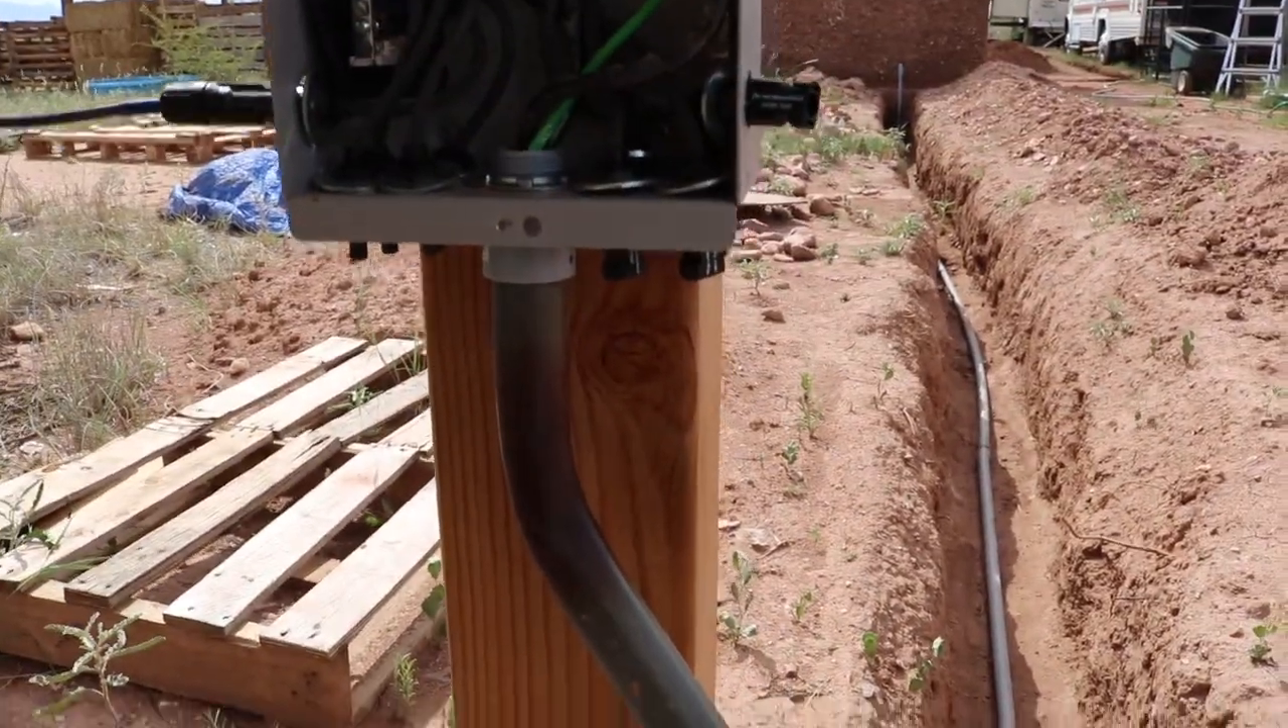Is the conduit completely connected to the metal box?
Yes.